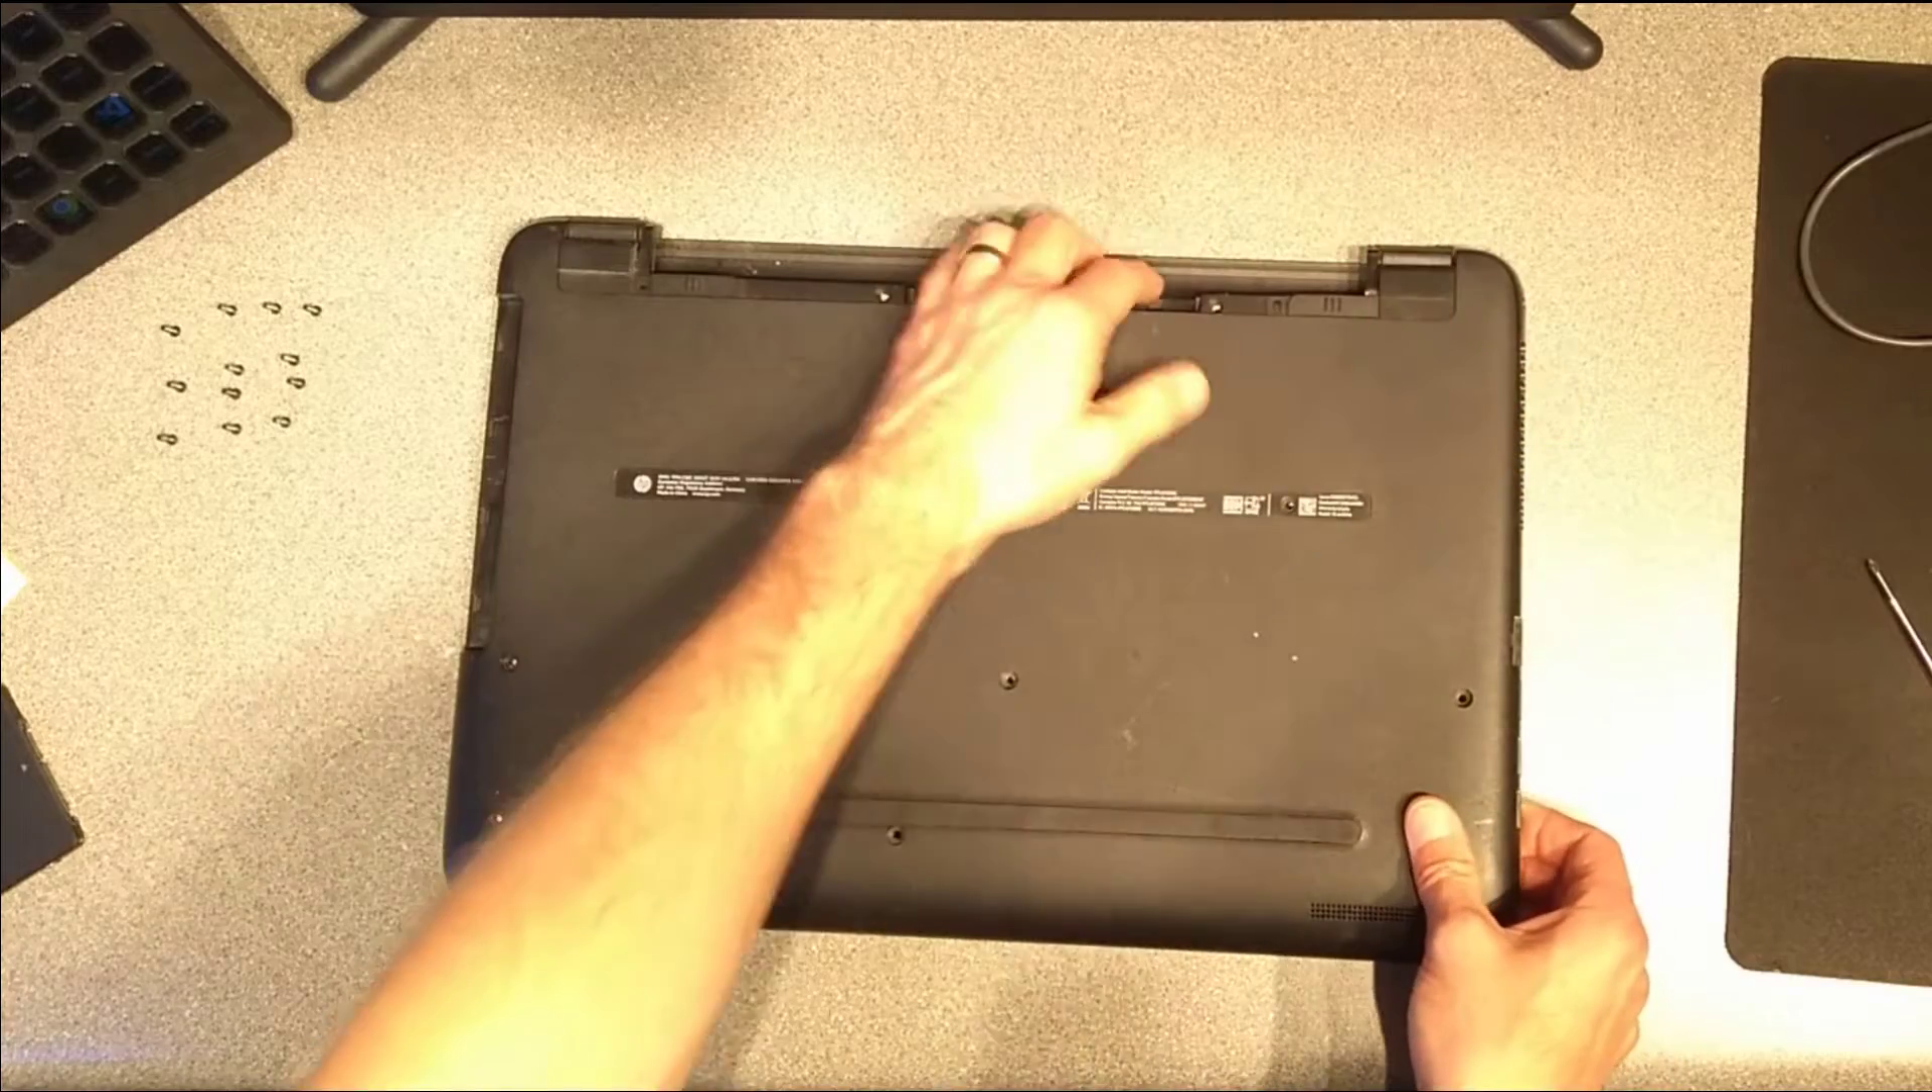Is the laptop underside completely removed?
No.